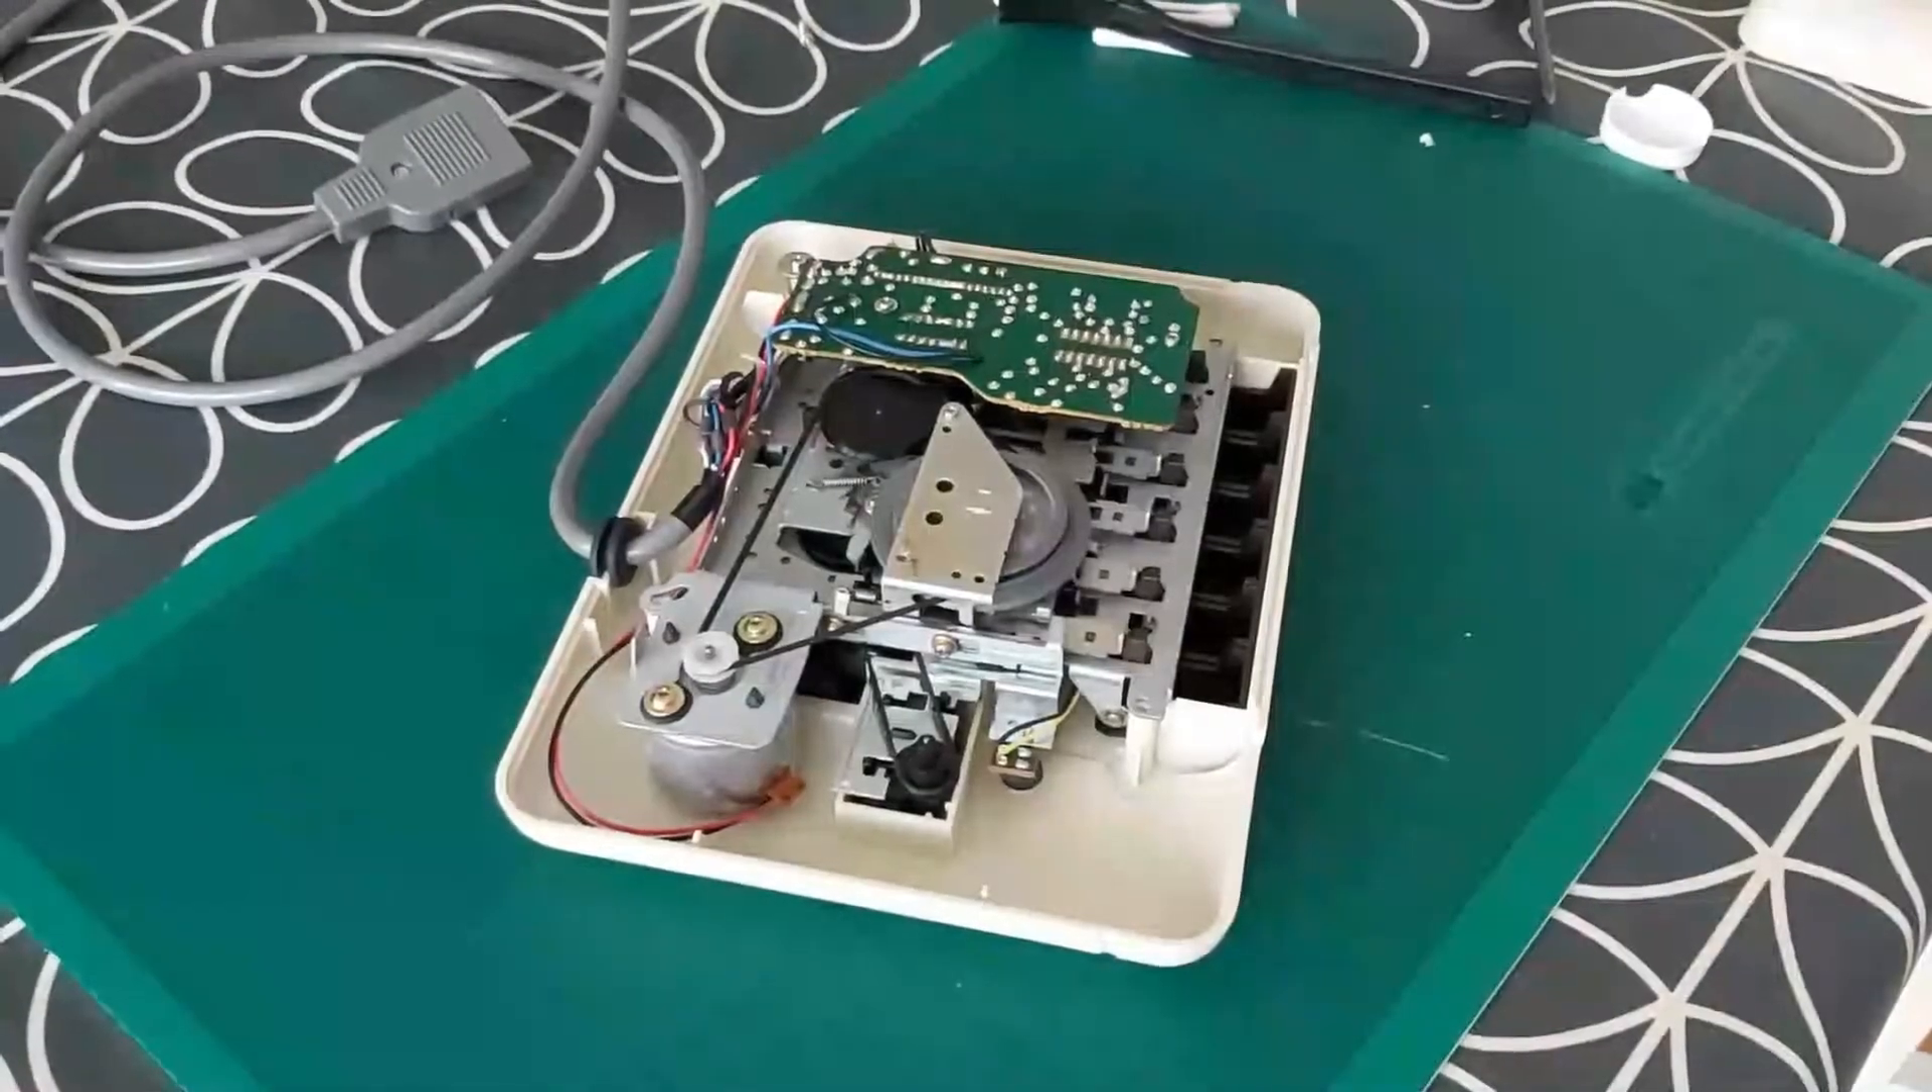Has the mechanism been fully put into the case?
Yes.